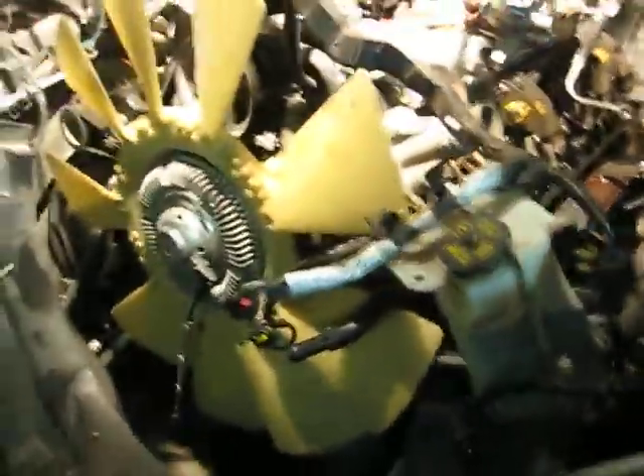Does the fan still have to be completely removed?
Yes.